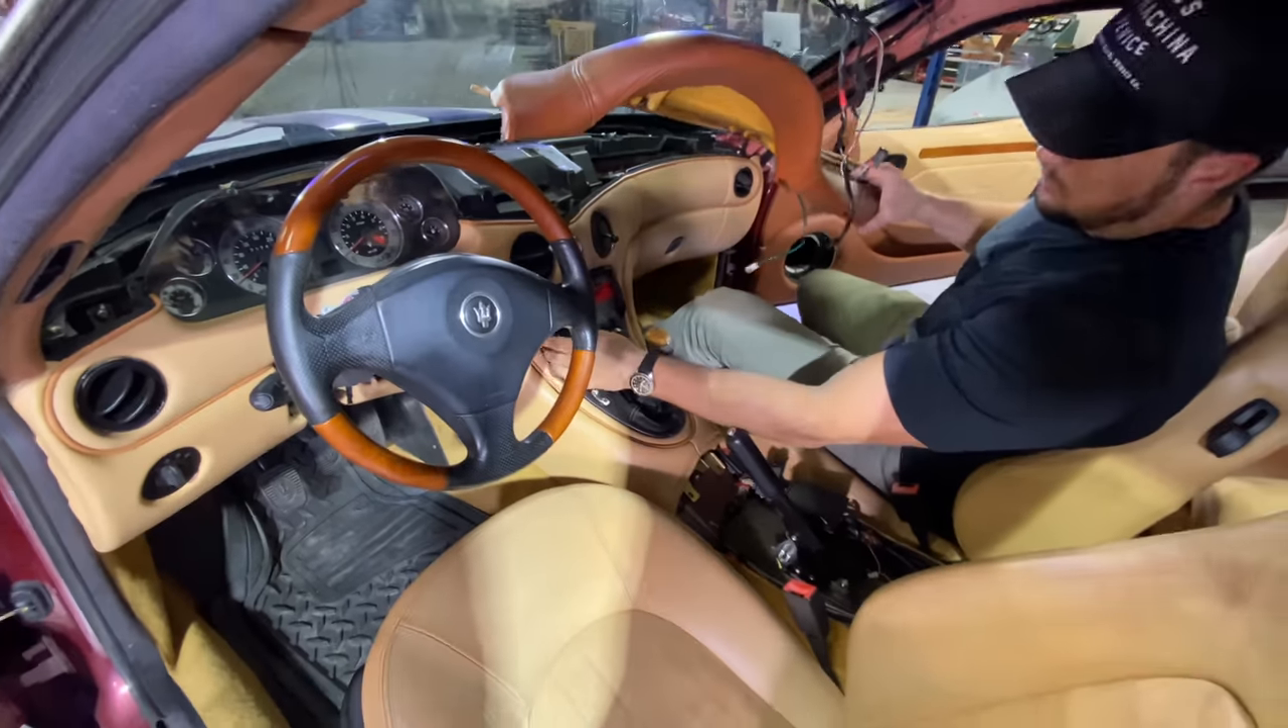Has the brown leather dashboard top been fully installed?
No.